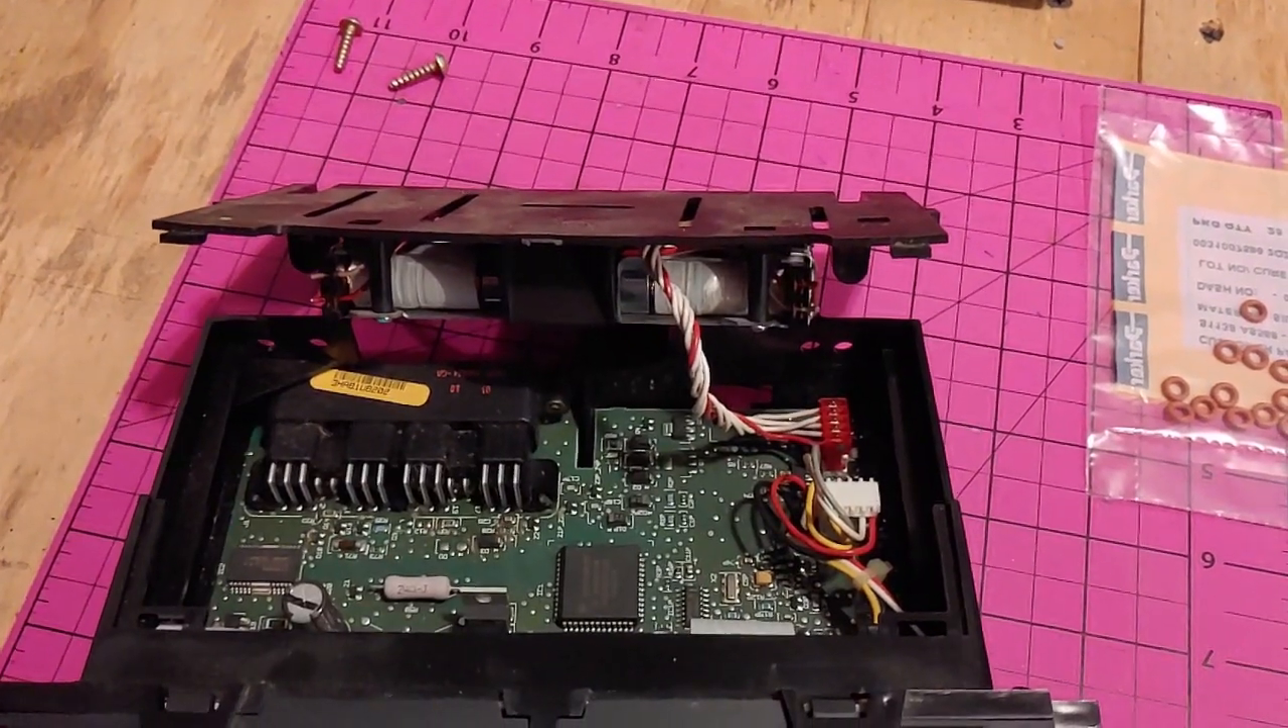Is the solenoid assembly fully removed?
No.